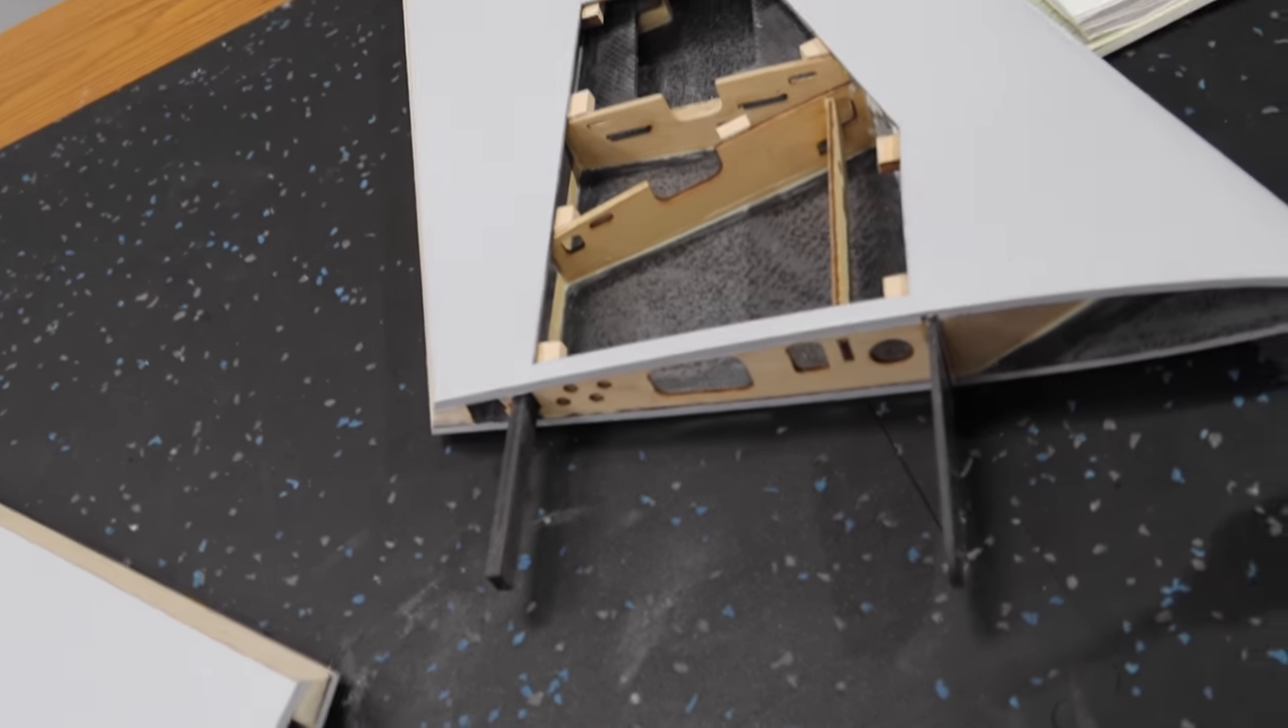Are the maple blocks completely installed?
Yes.